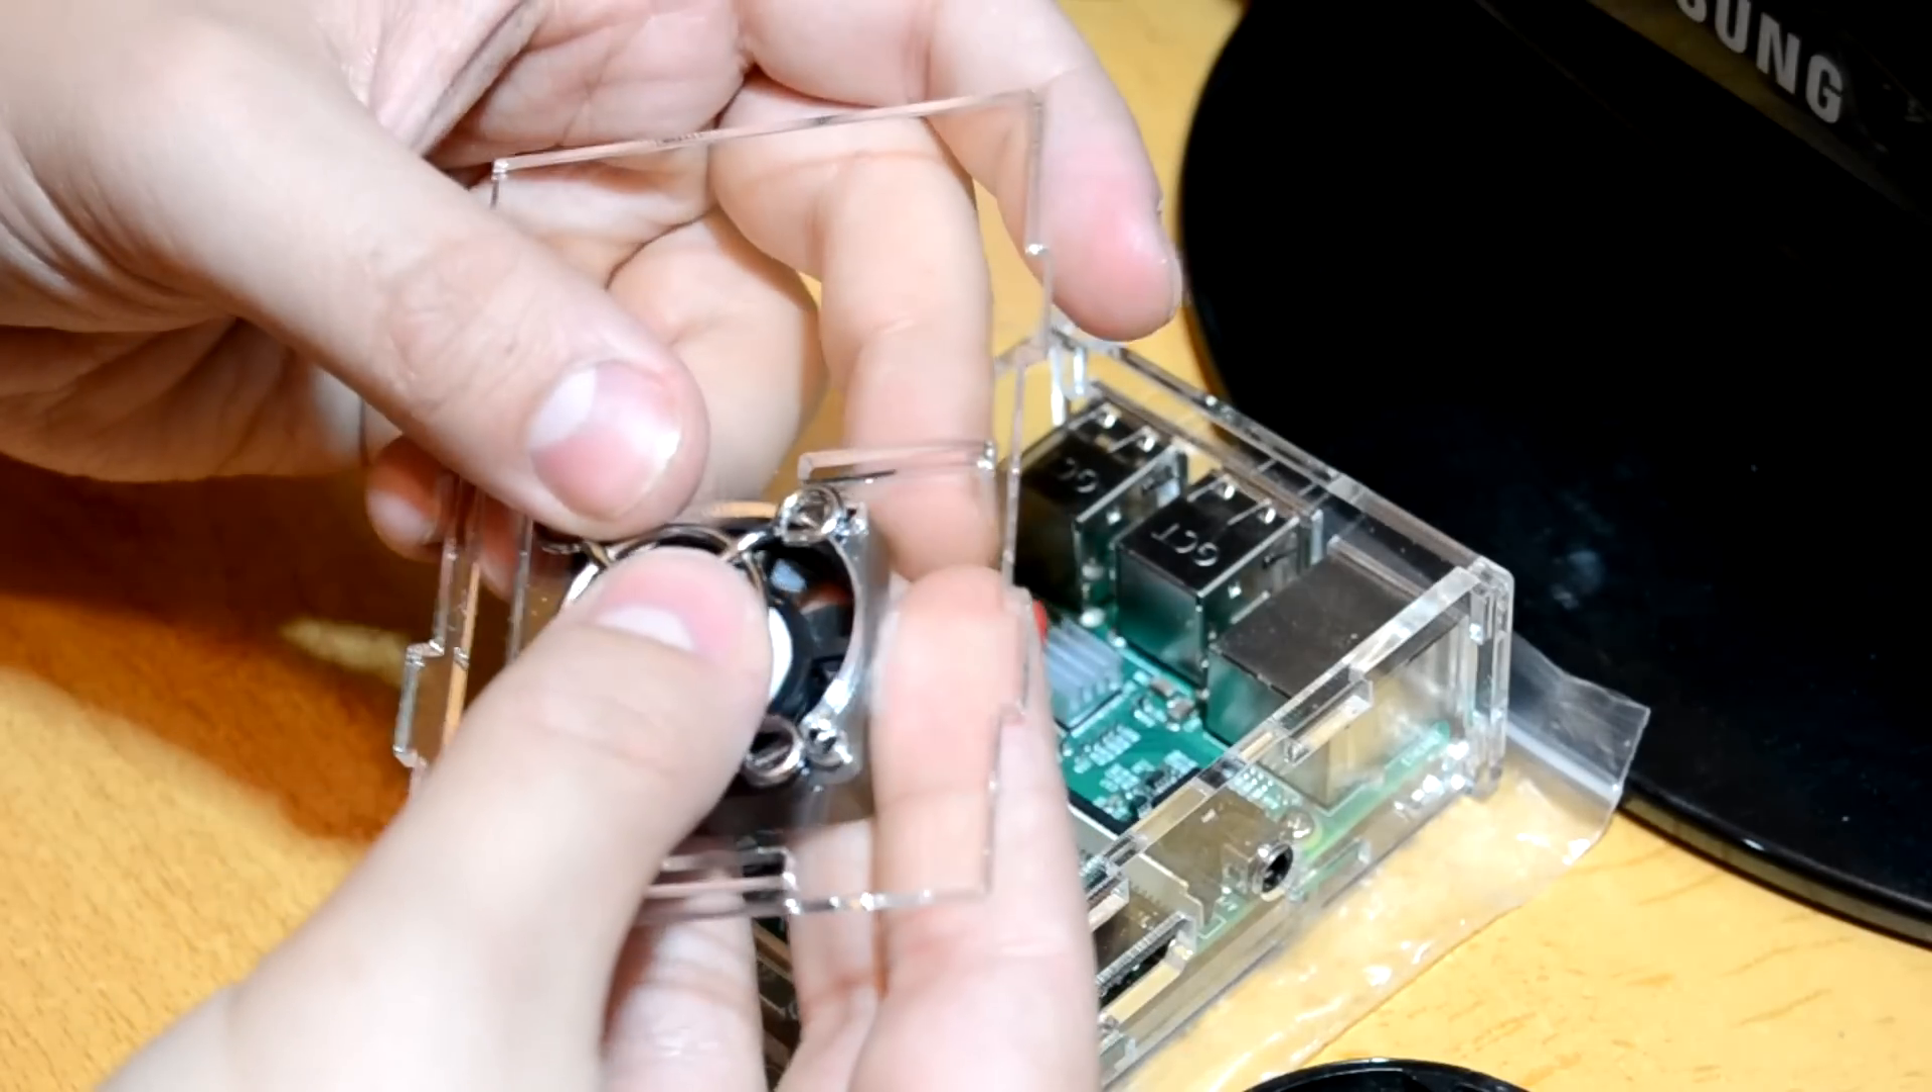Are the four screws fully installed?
No.